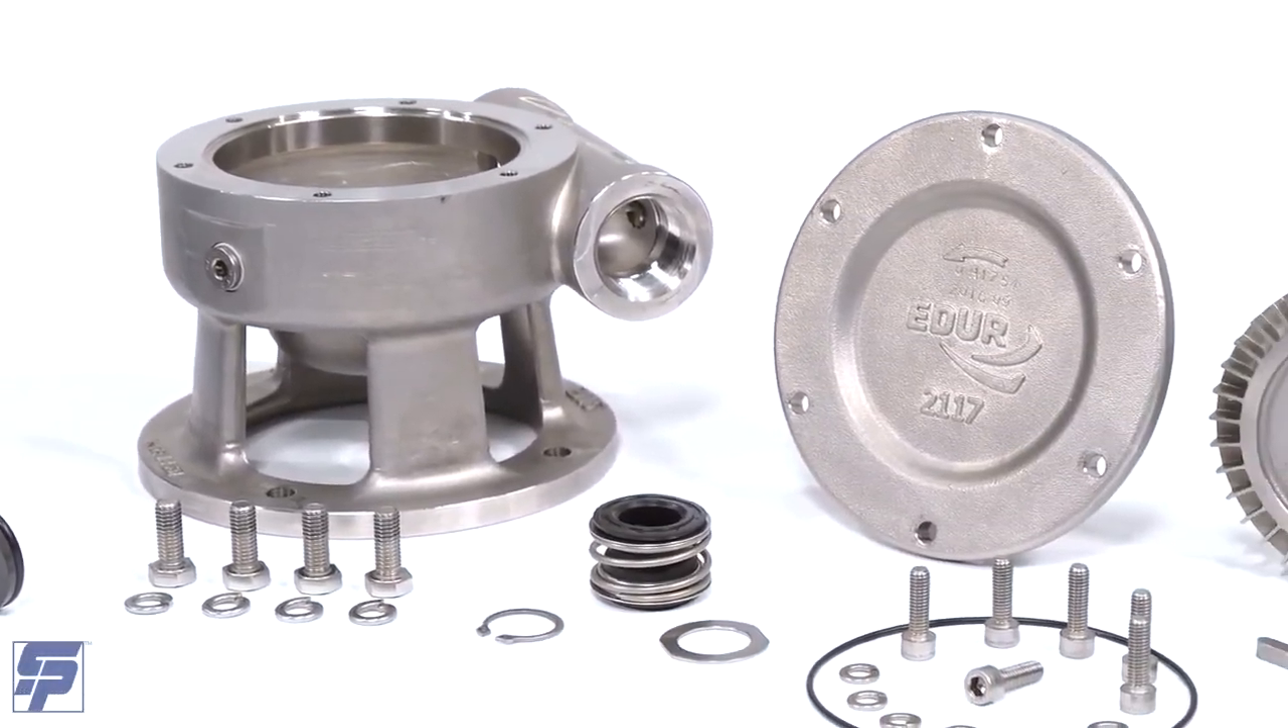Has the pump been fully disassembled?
Yes.